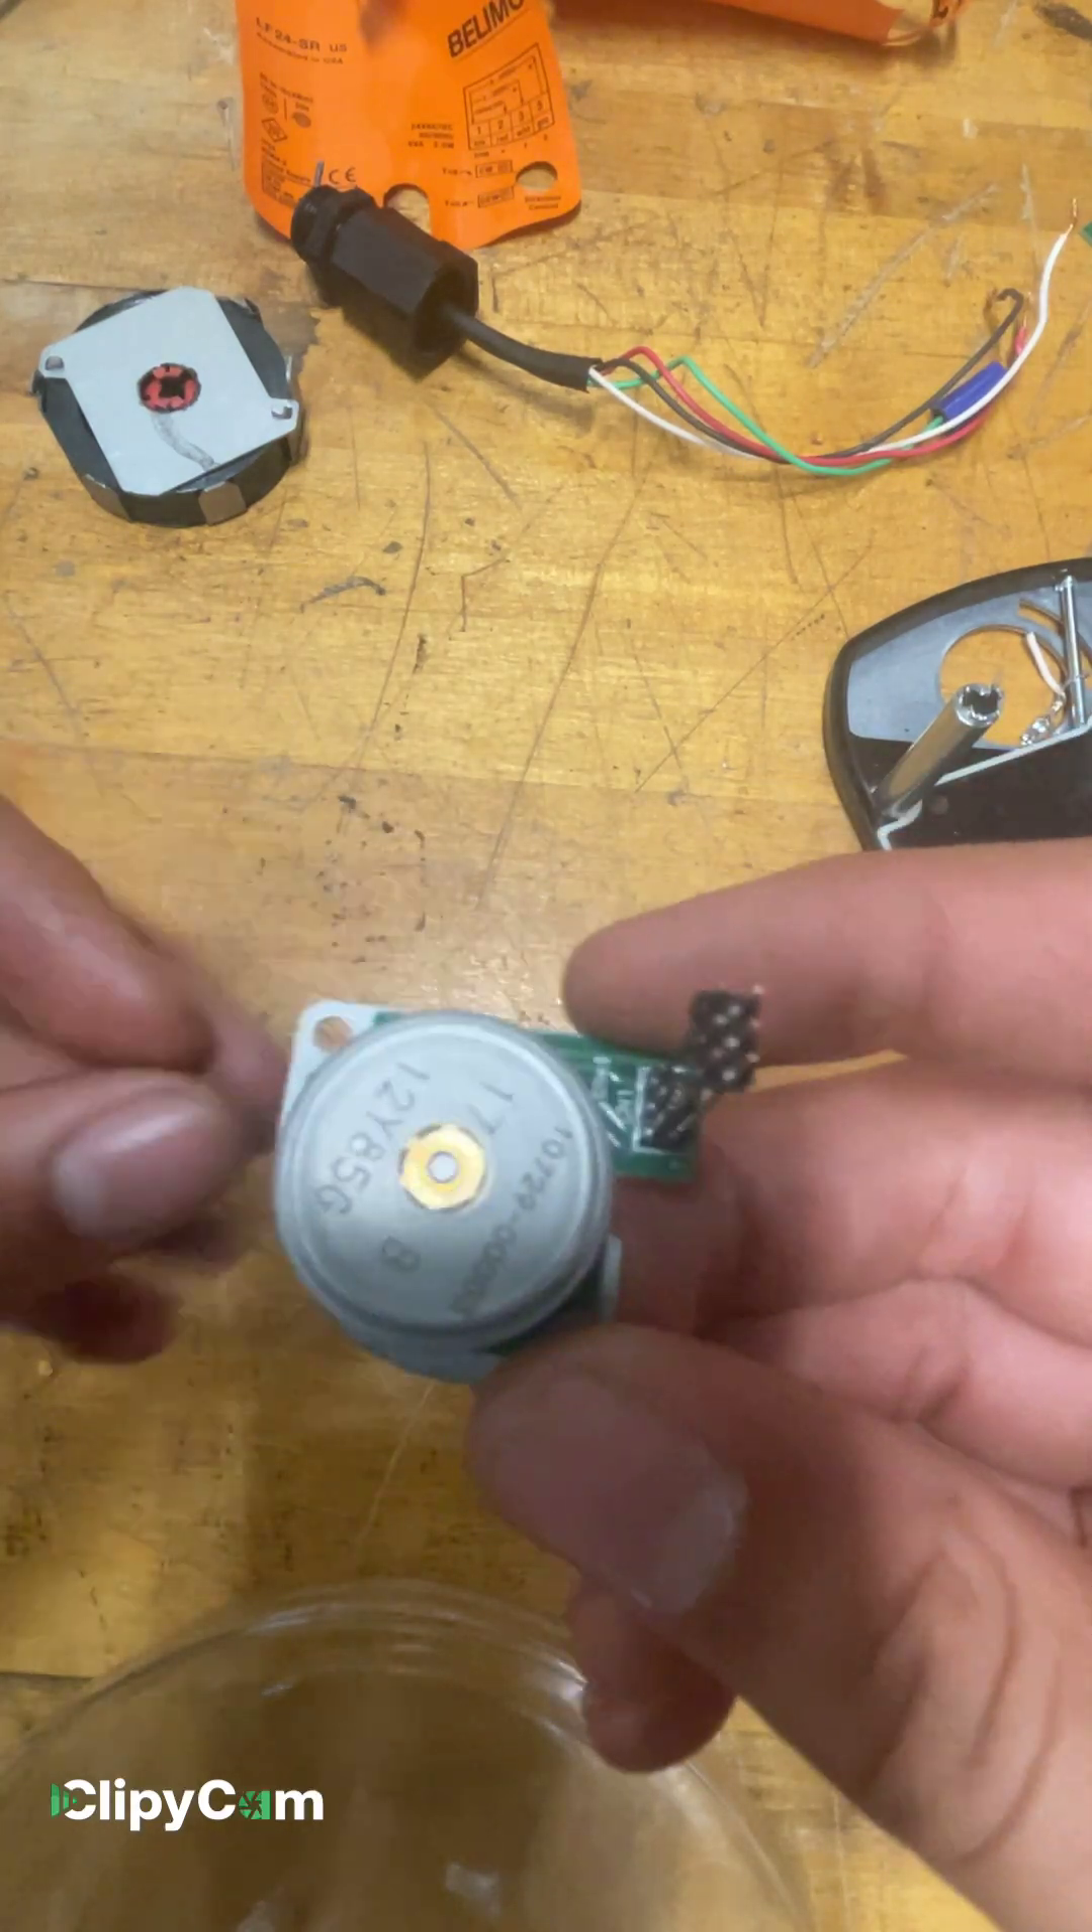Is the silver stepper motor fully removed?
Yes.